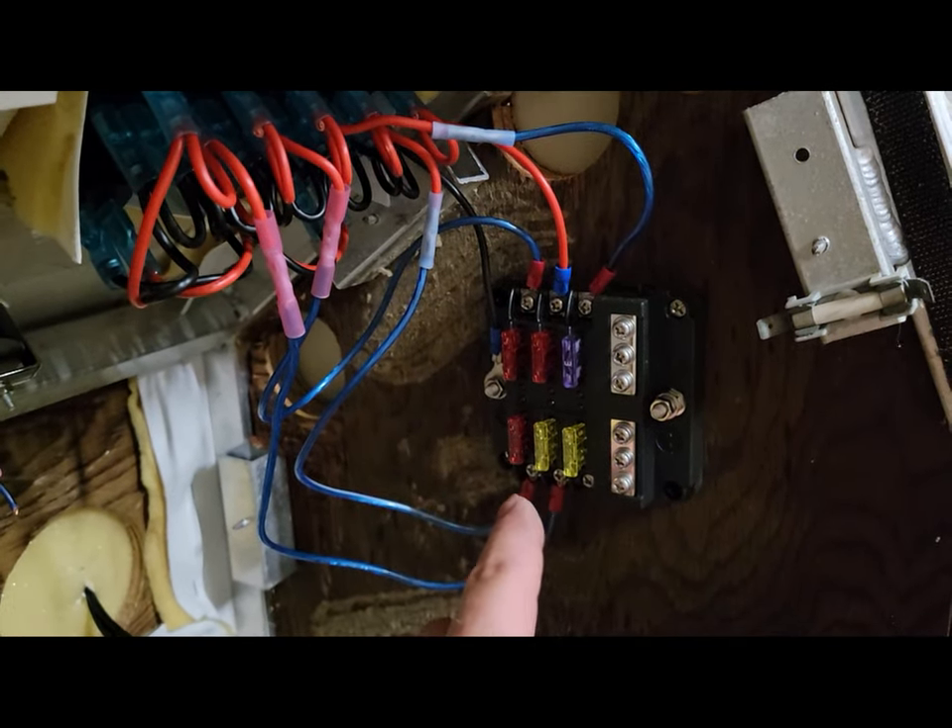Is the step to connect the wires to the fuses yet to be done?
No.